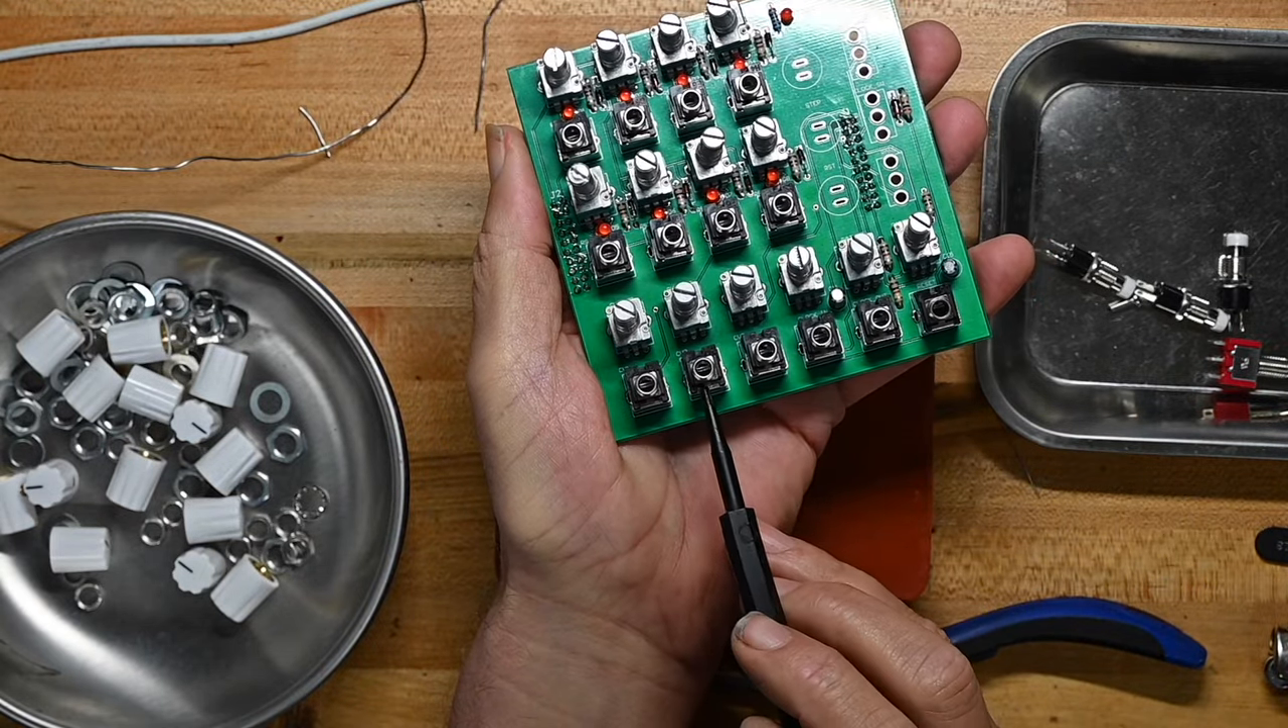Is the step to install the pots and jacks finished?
Yes.